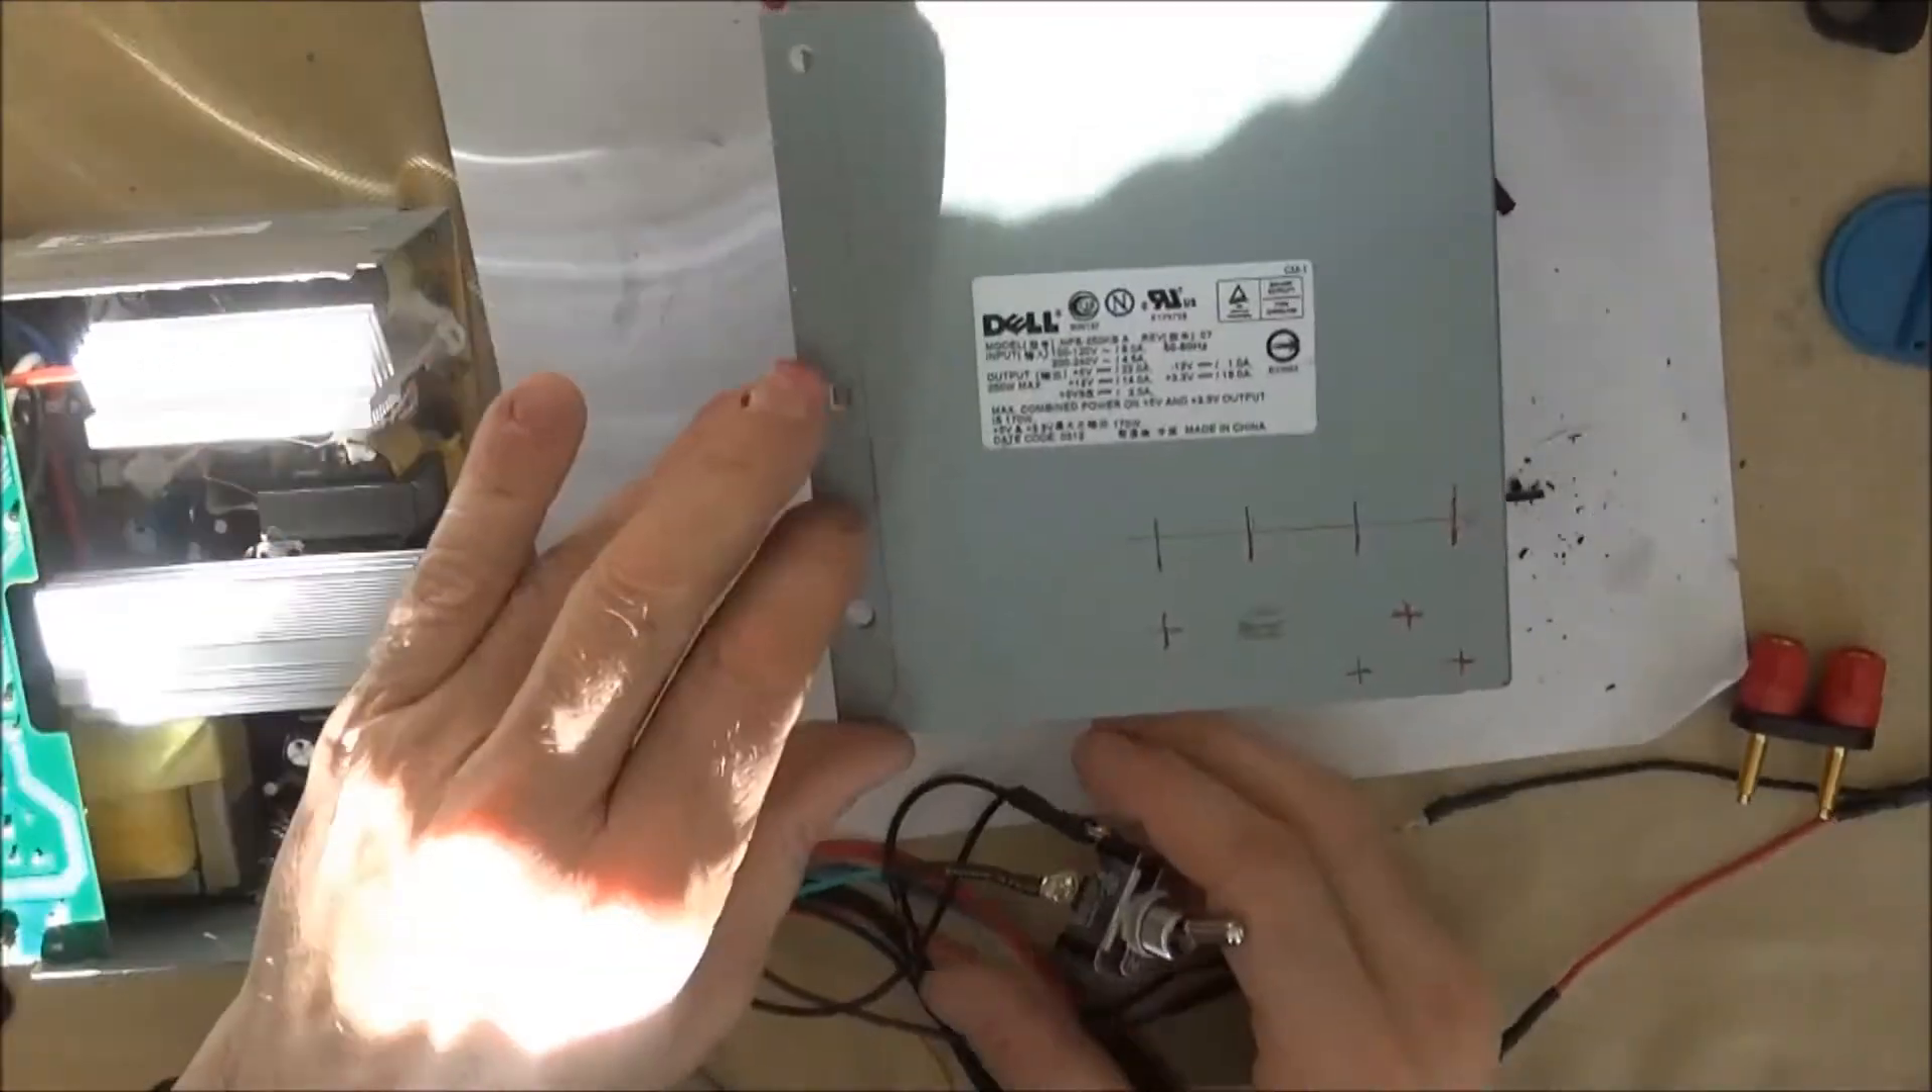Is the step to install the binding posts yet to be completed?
Yes.